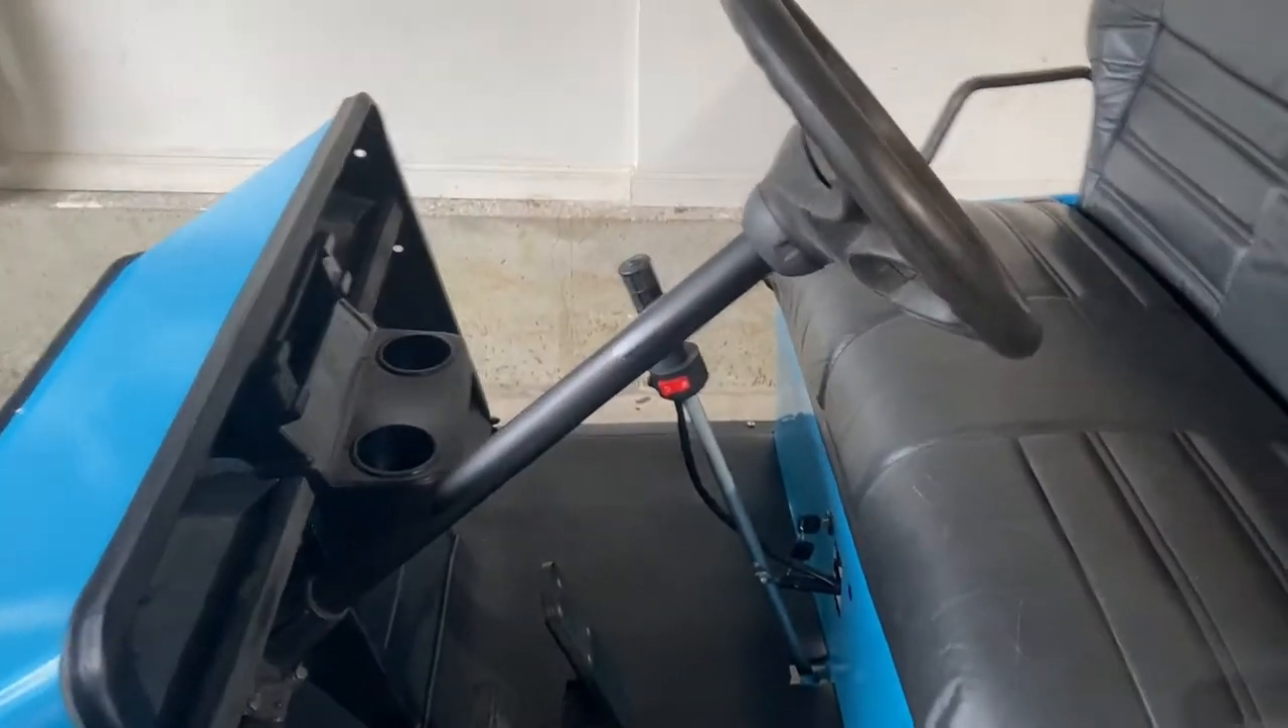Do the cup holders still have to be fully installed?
No.